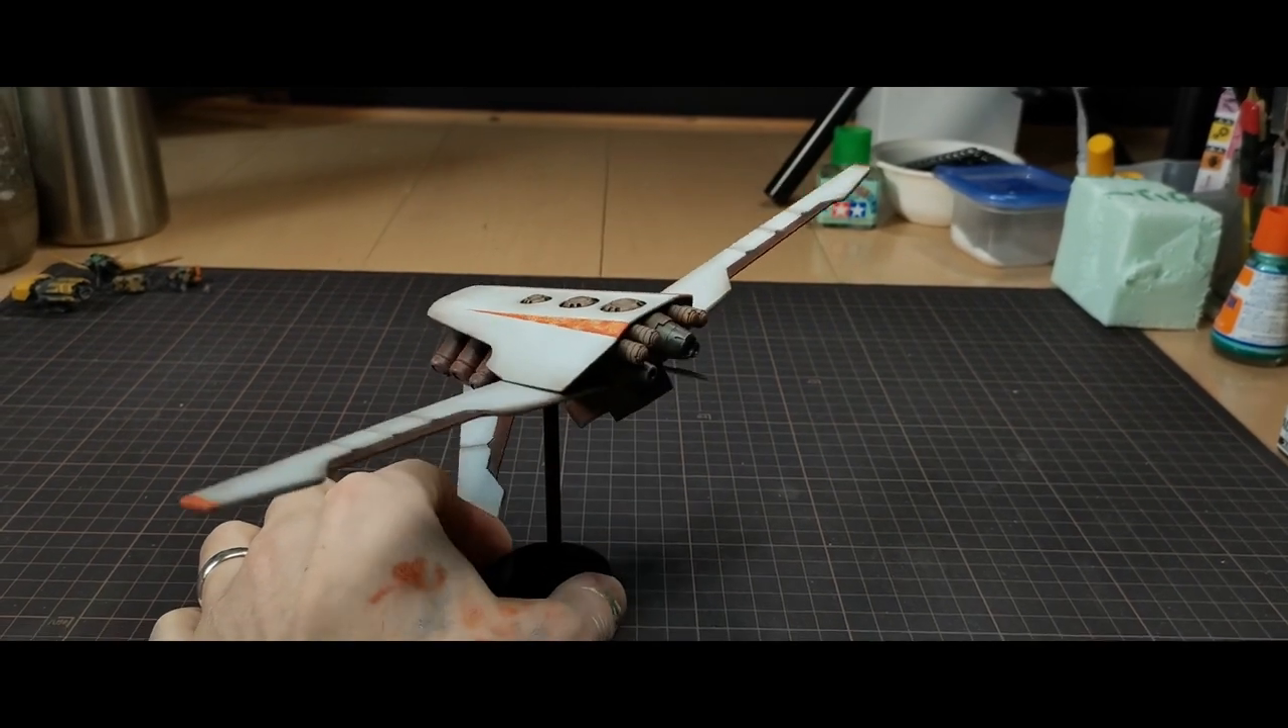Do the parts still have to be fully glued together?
No.